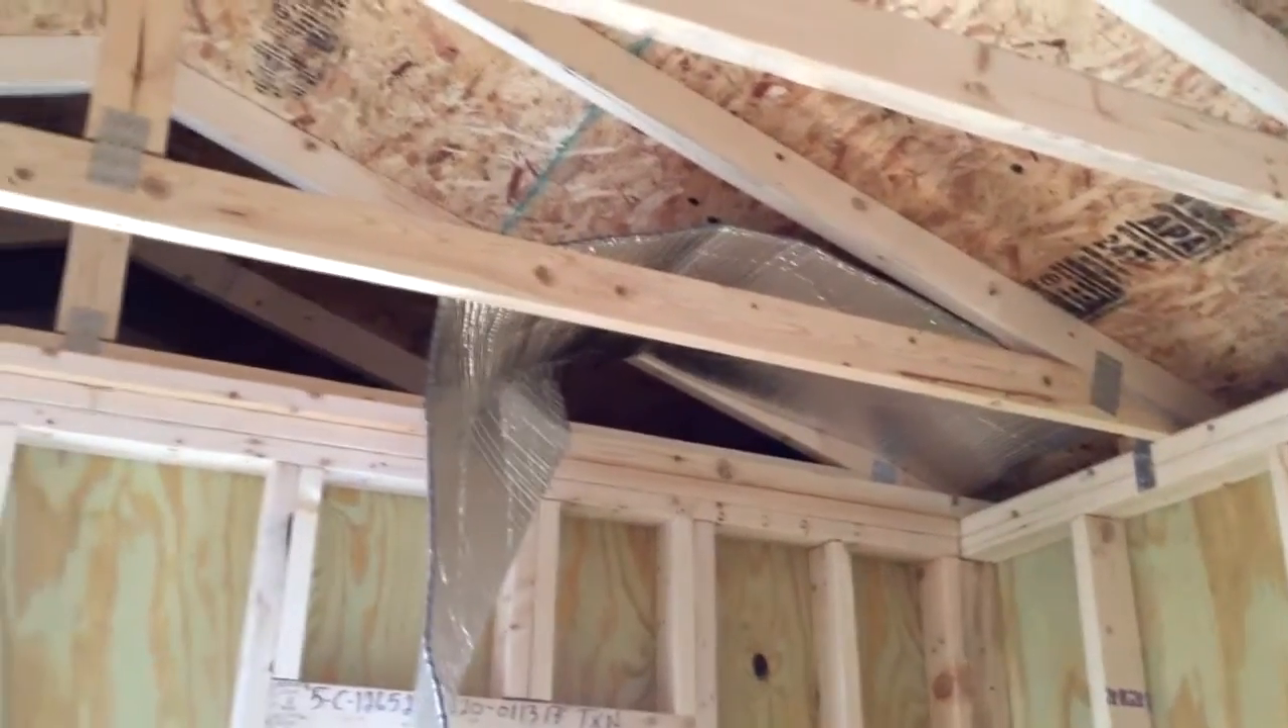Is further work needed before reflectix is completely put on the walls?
Yes.